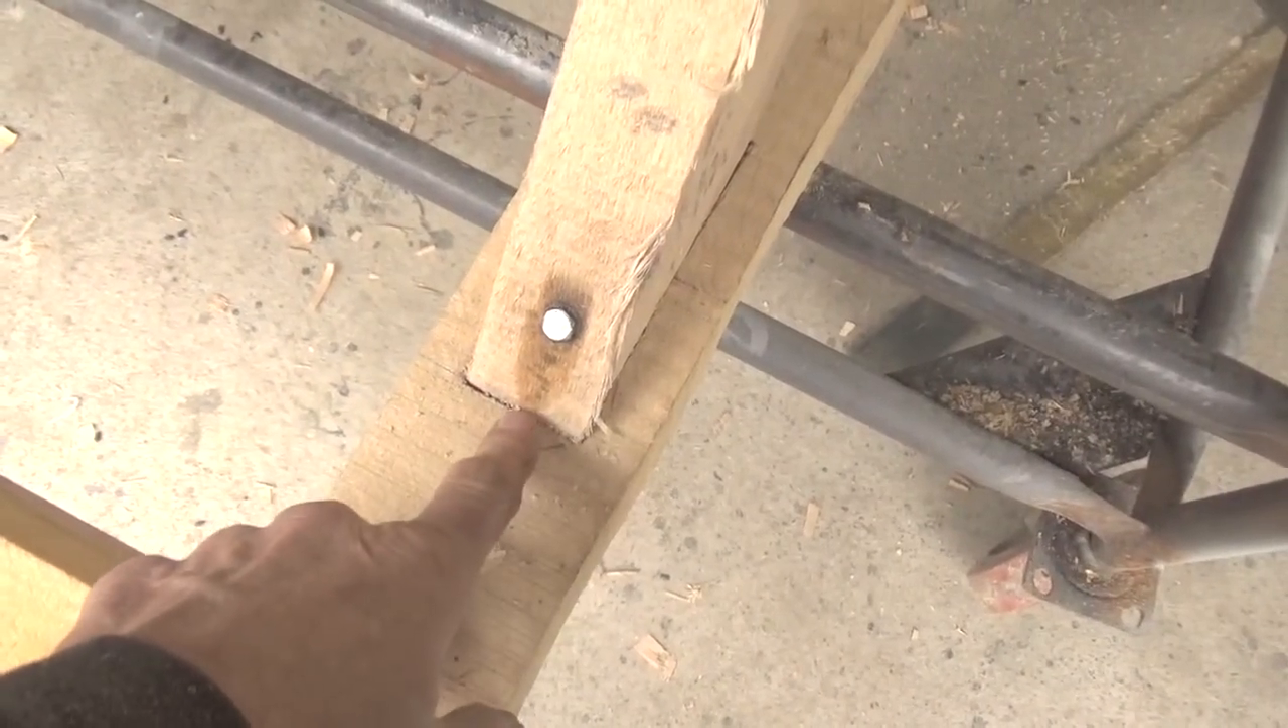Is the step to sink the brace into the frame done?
Yes.